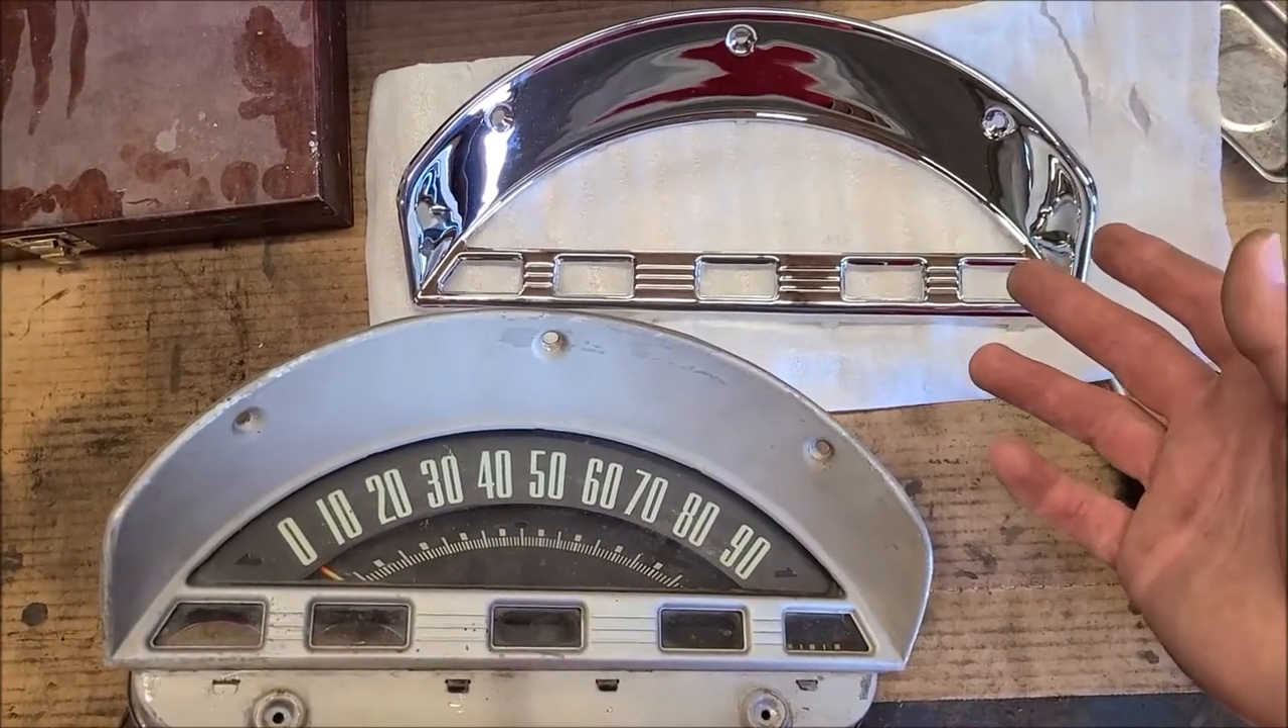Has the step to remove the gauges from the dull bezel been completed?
No.